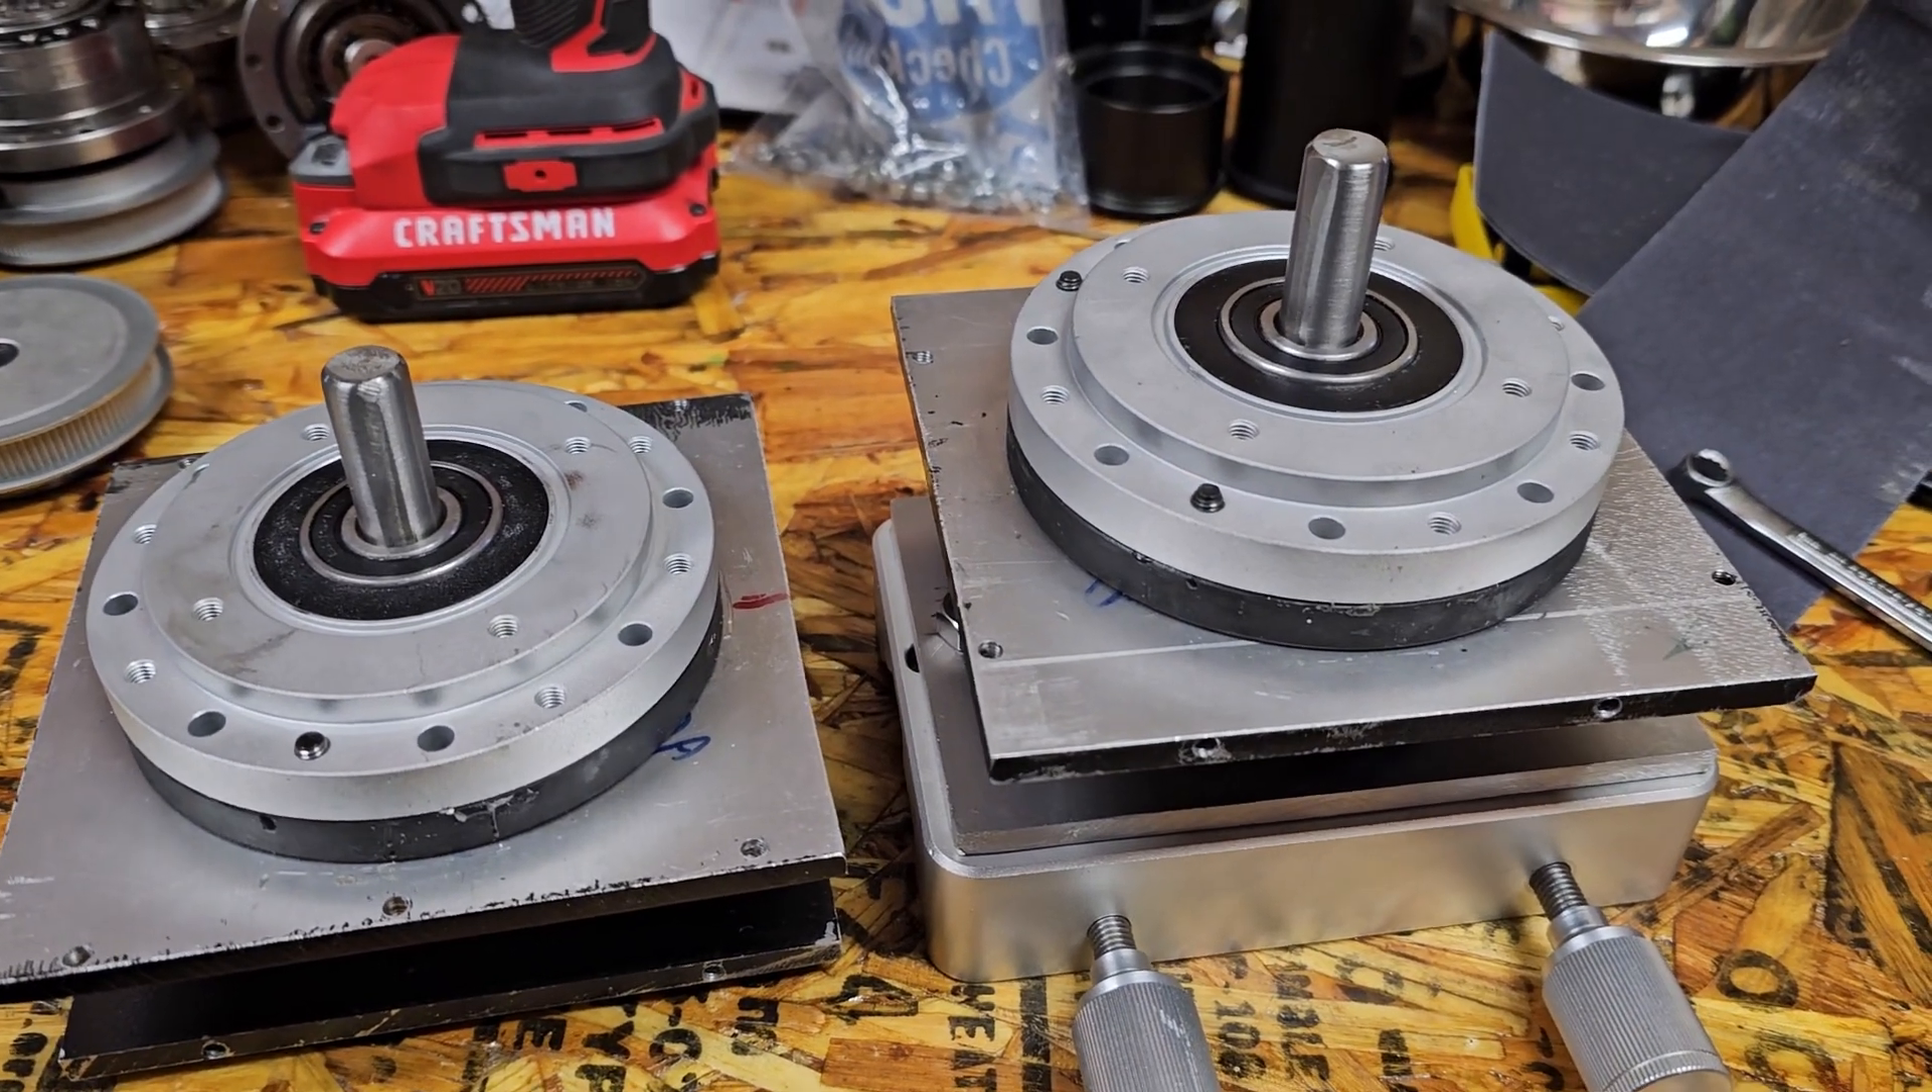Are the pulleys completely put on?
No.